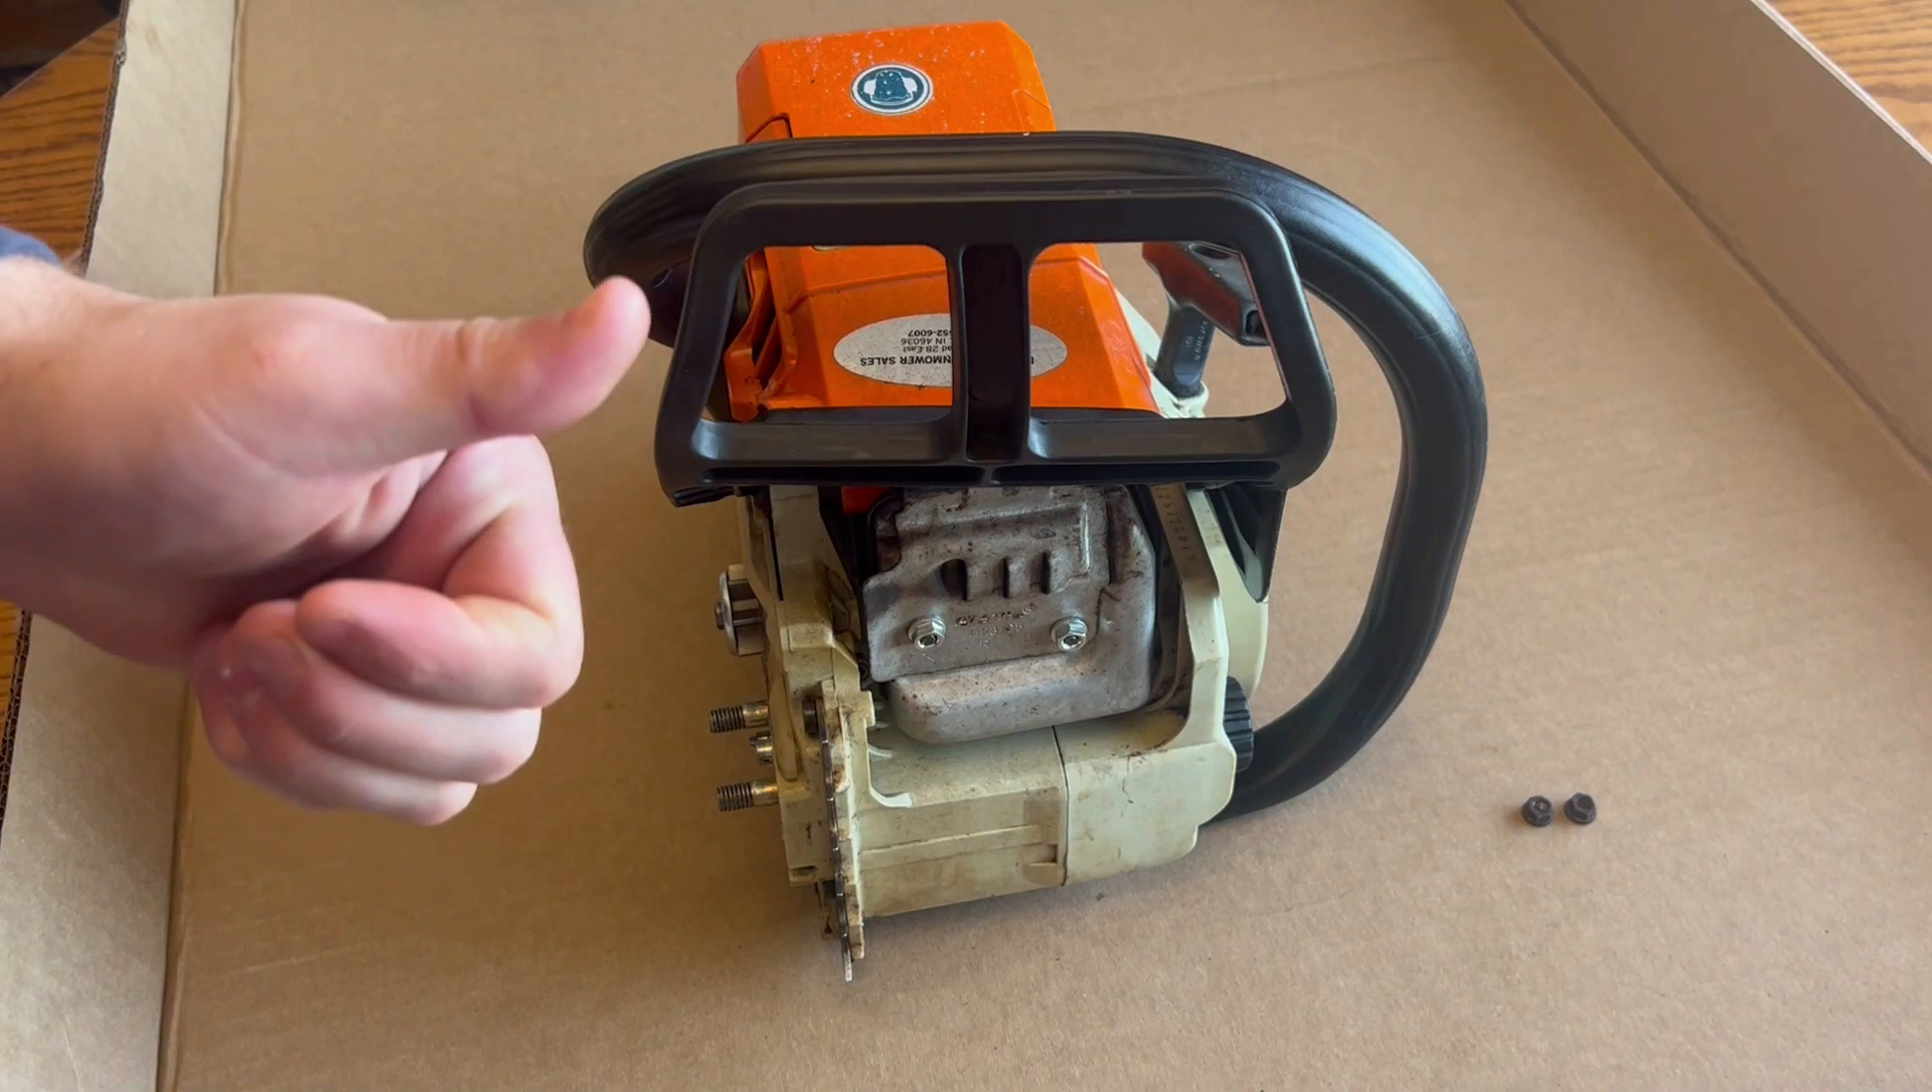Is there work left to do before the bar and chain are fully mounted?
Yes.